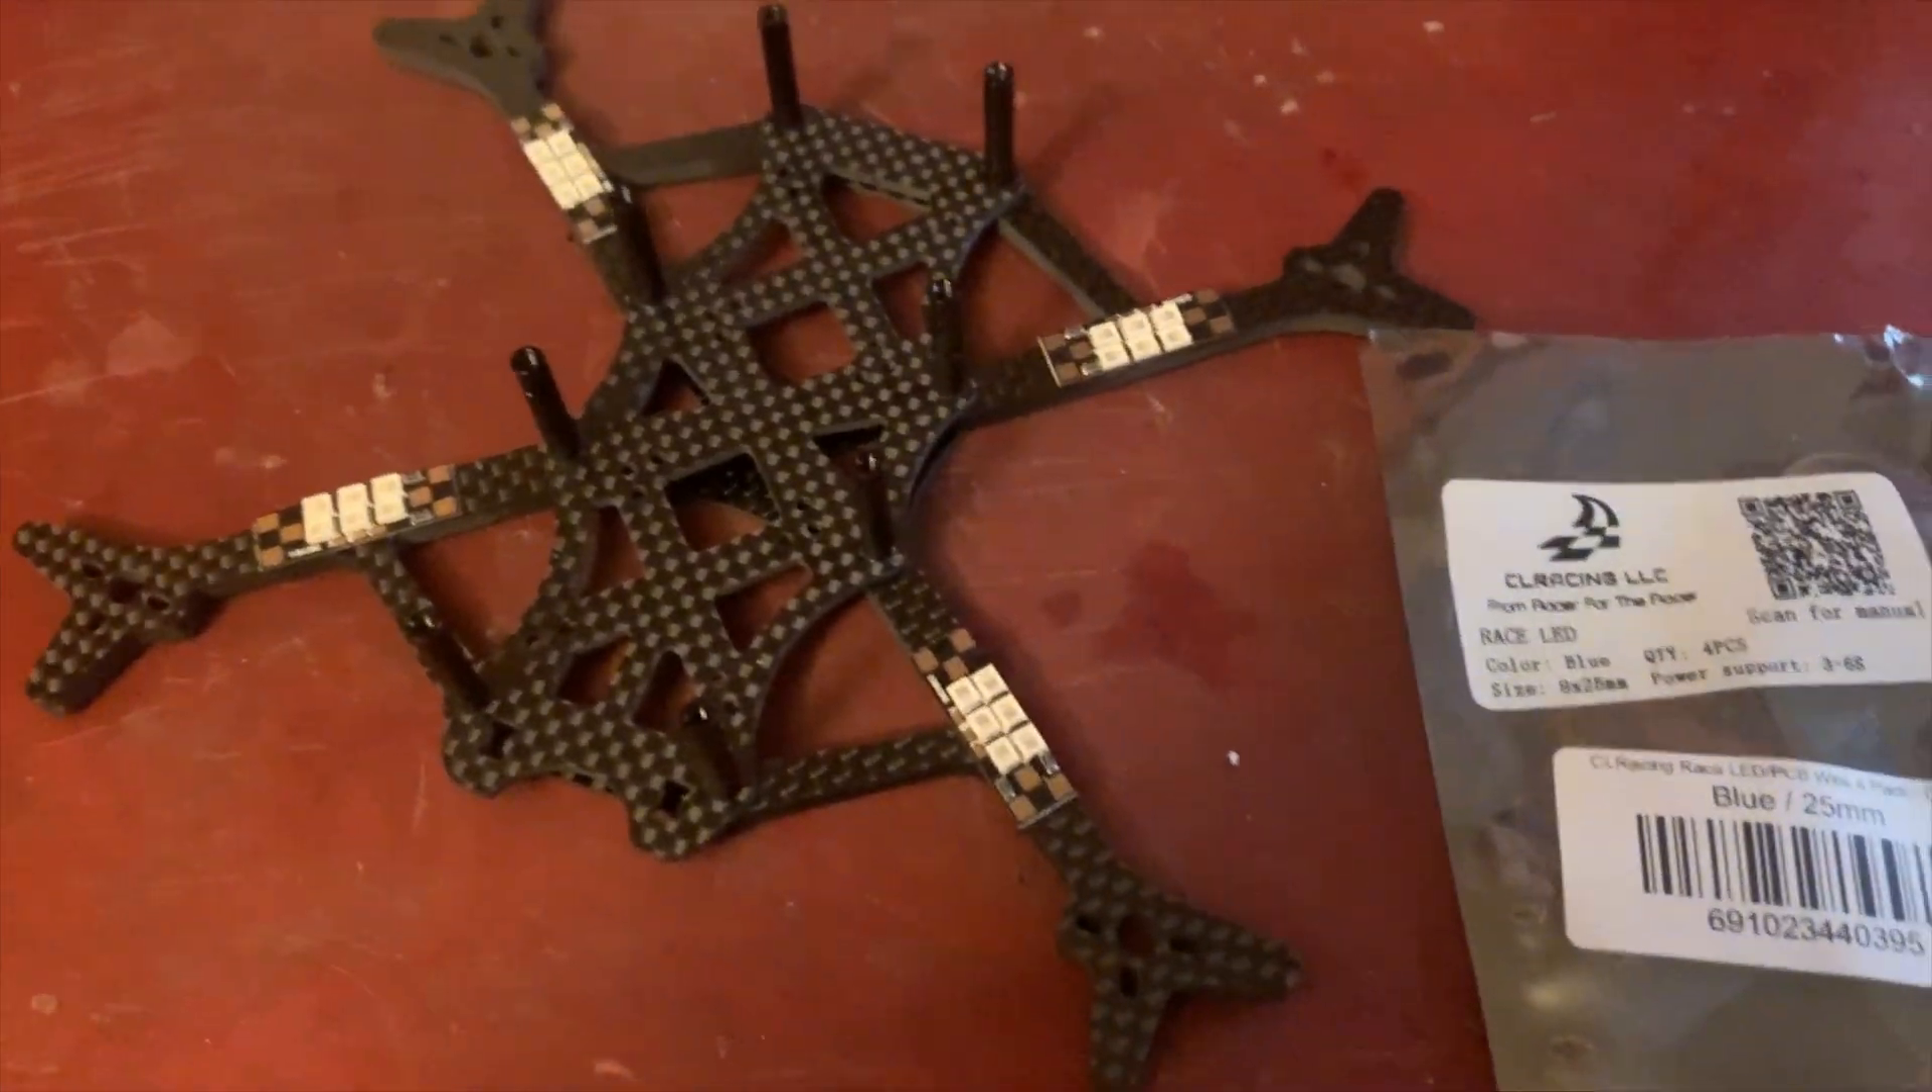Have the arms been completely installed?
Yes.